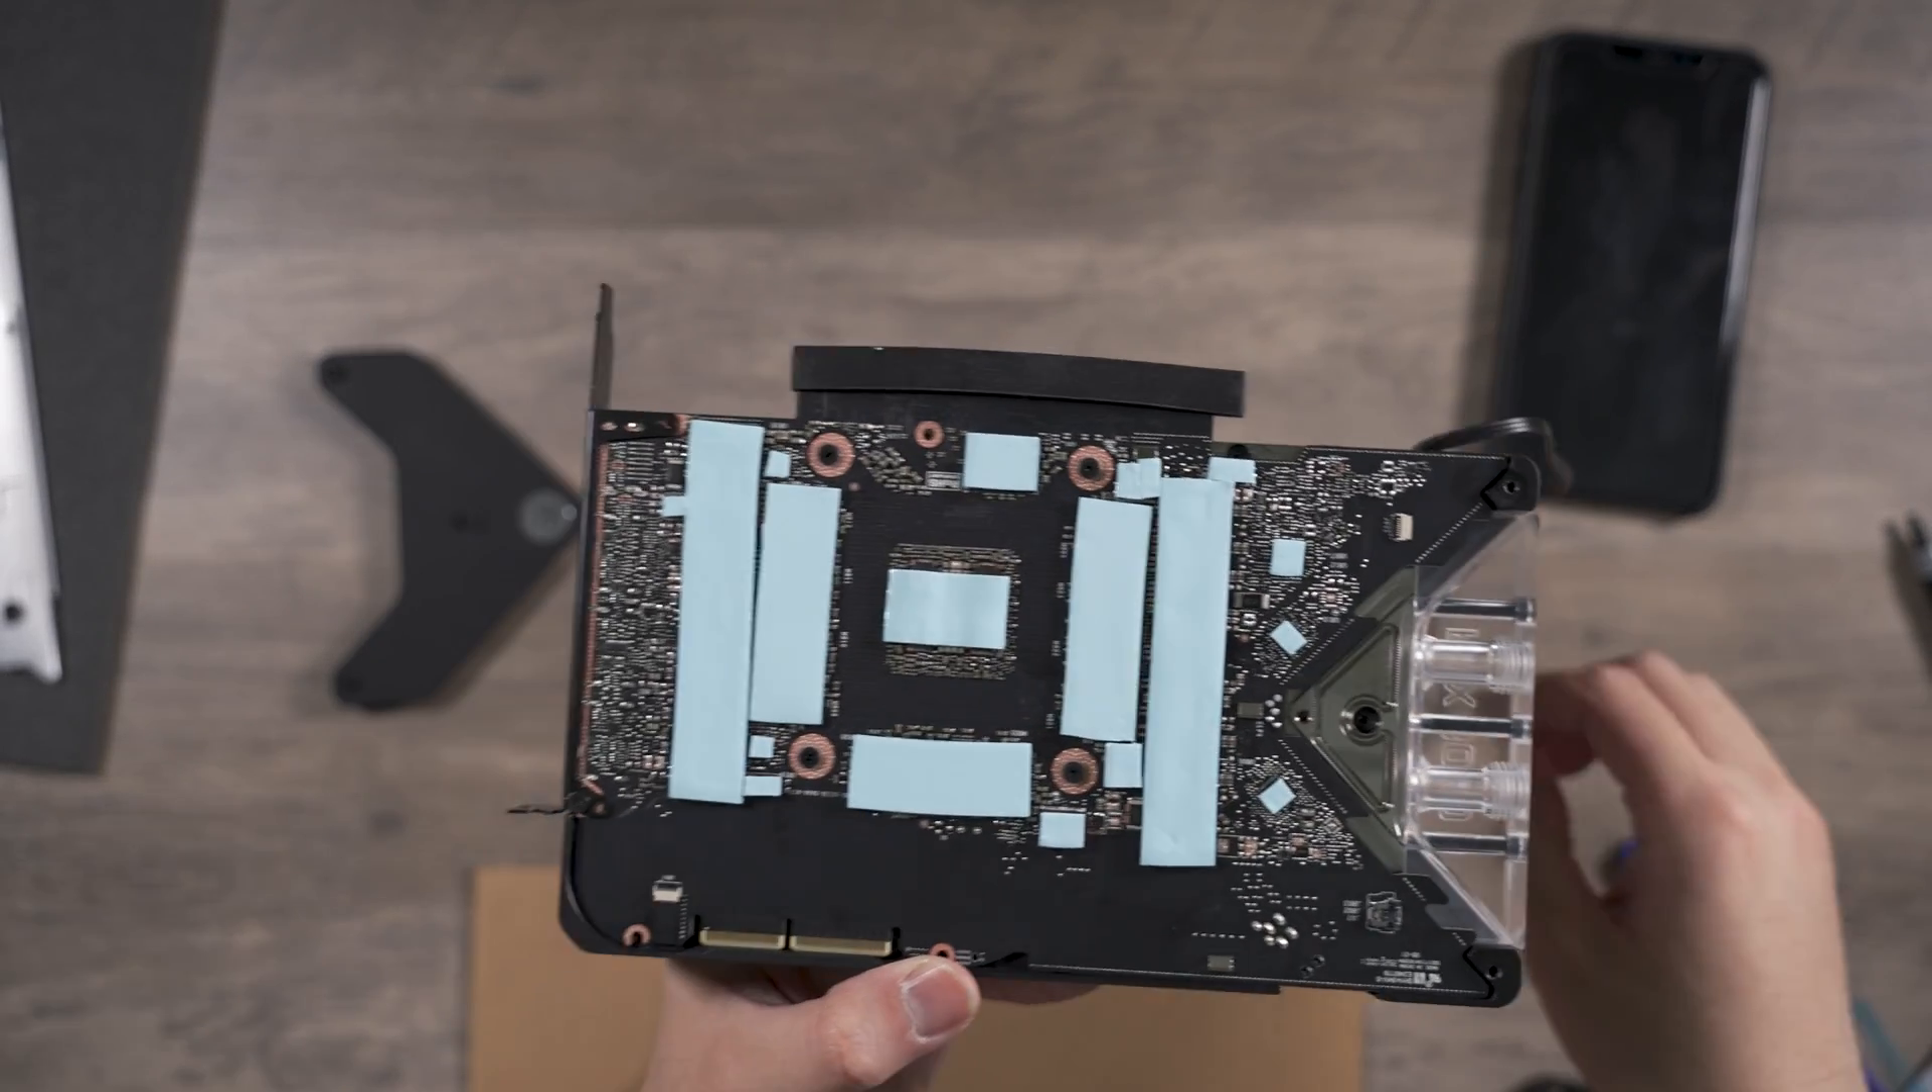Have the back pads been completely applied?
Yes.